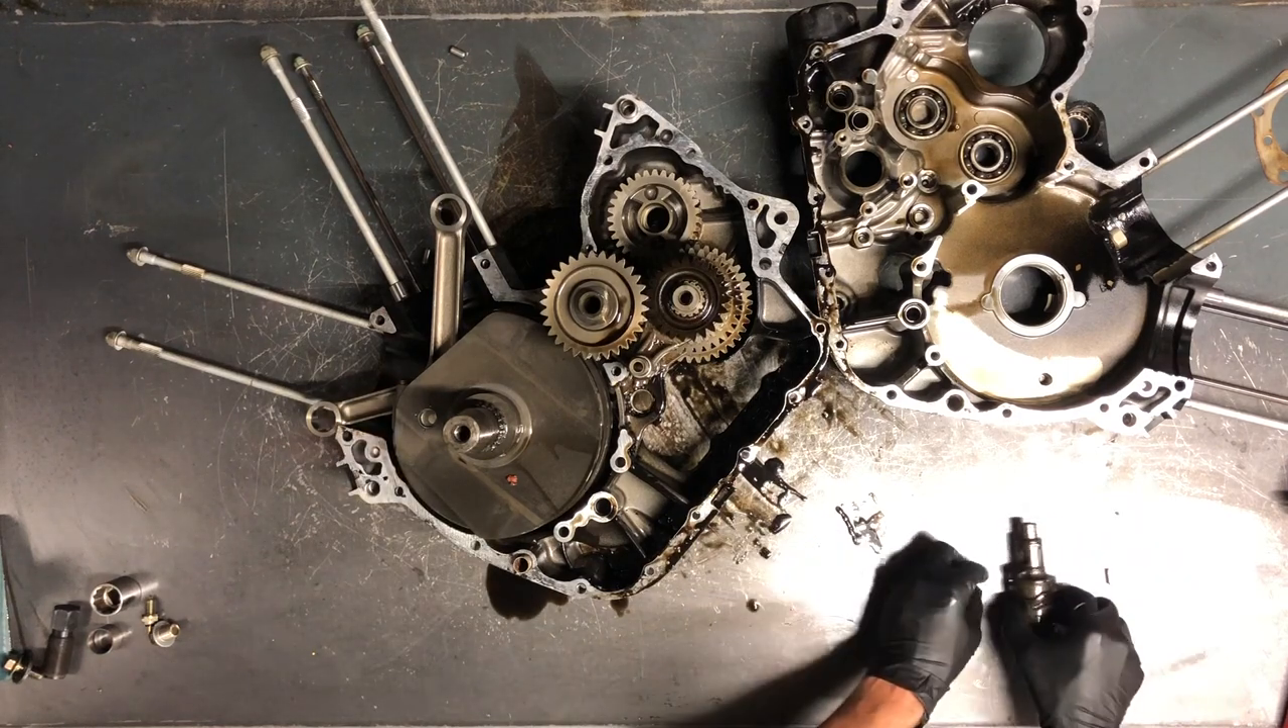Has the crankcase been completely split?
Yes.